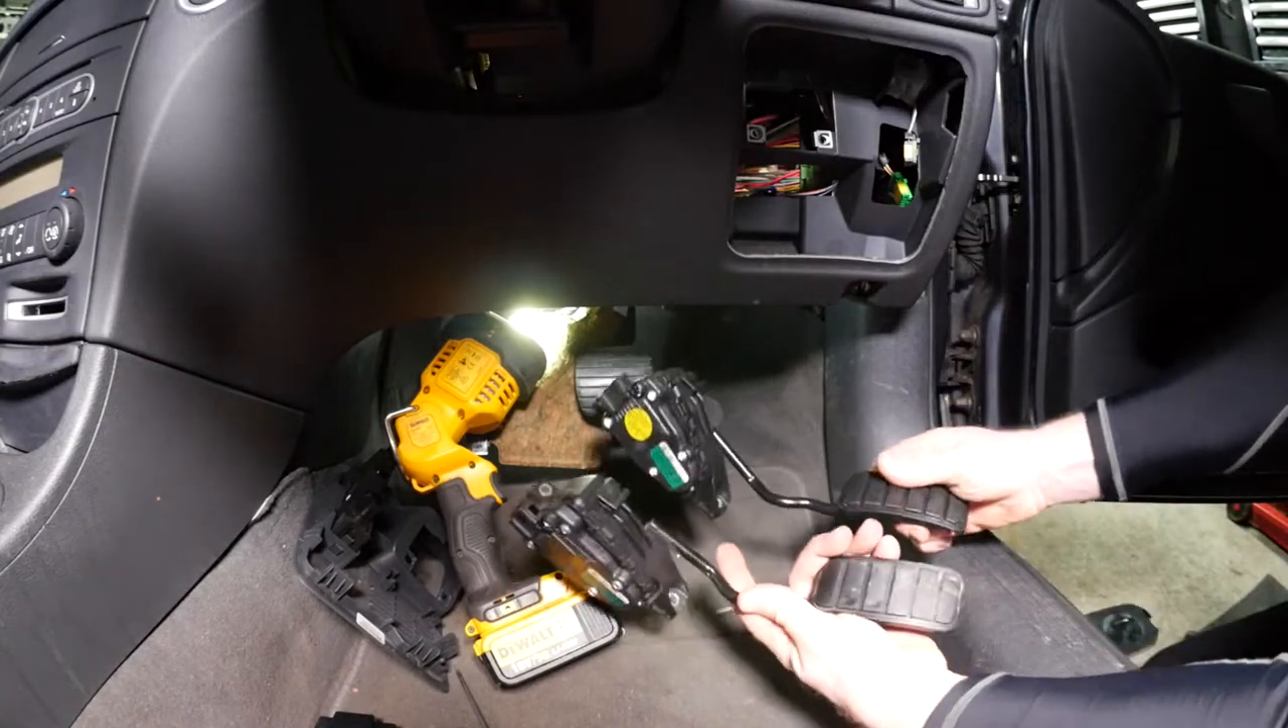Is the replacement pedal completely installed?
No.